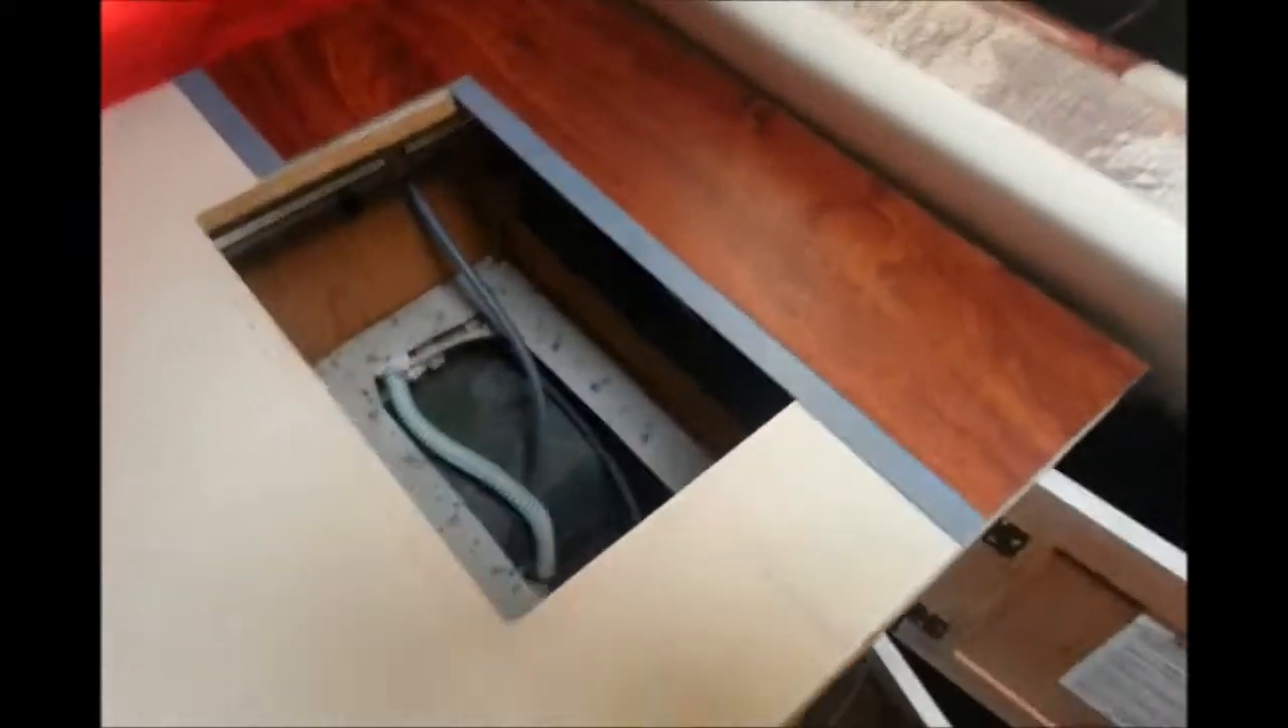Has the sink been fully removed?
Yes.